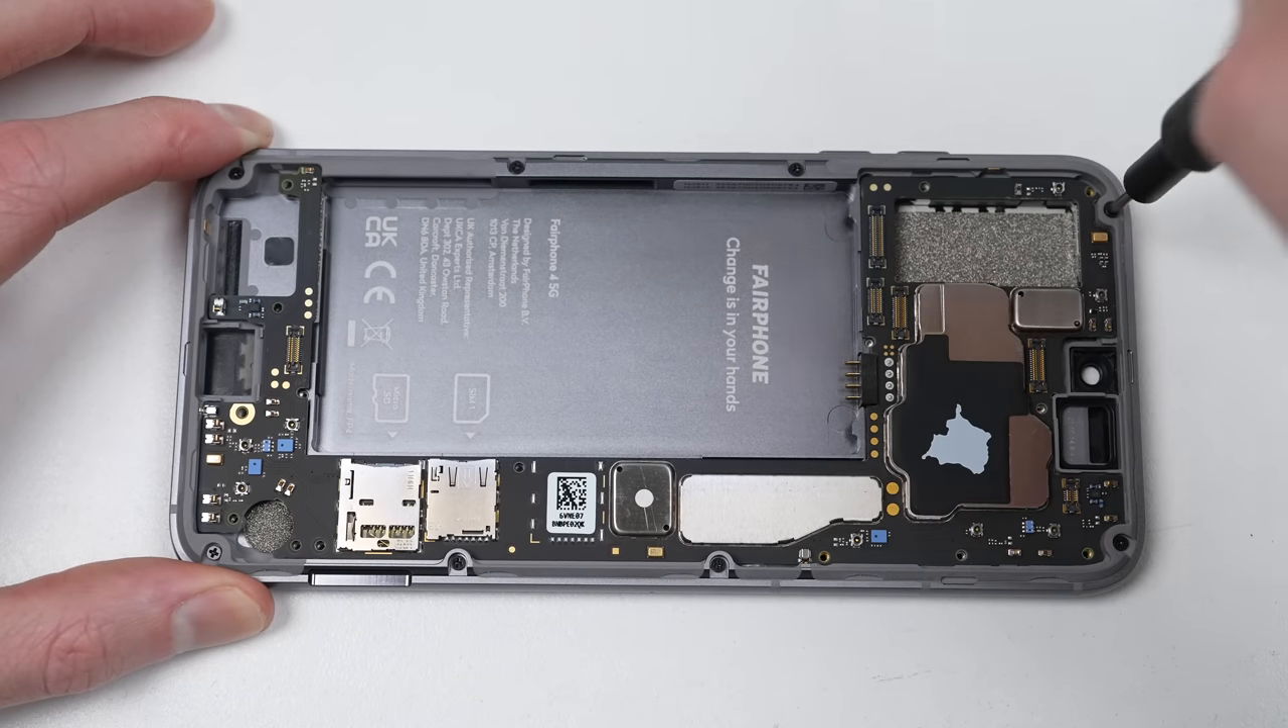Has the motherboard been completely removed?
No.